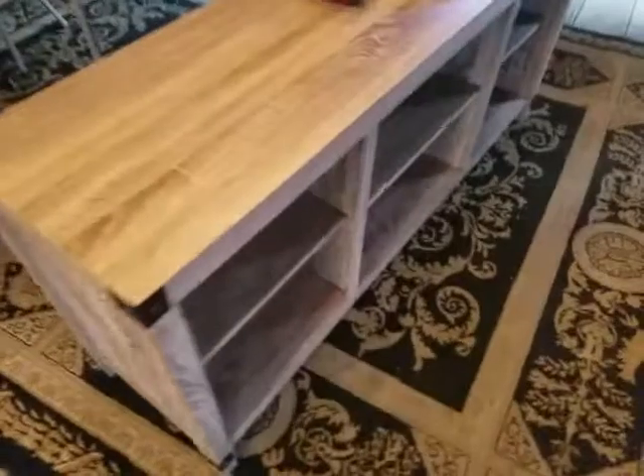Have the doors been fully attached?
No.